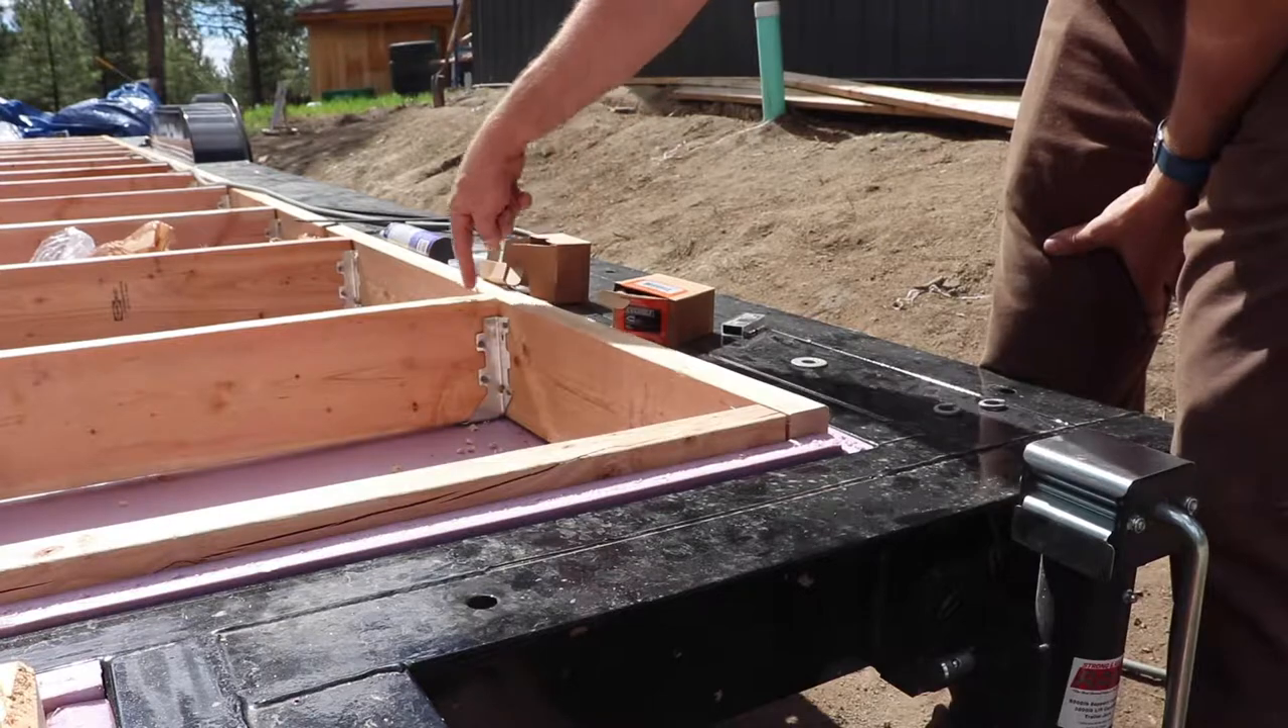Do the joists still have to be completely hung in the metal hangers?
No.